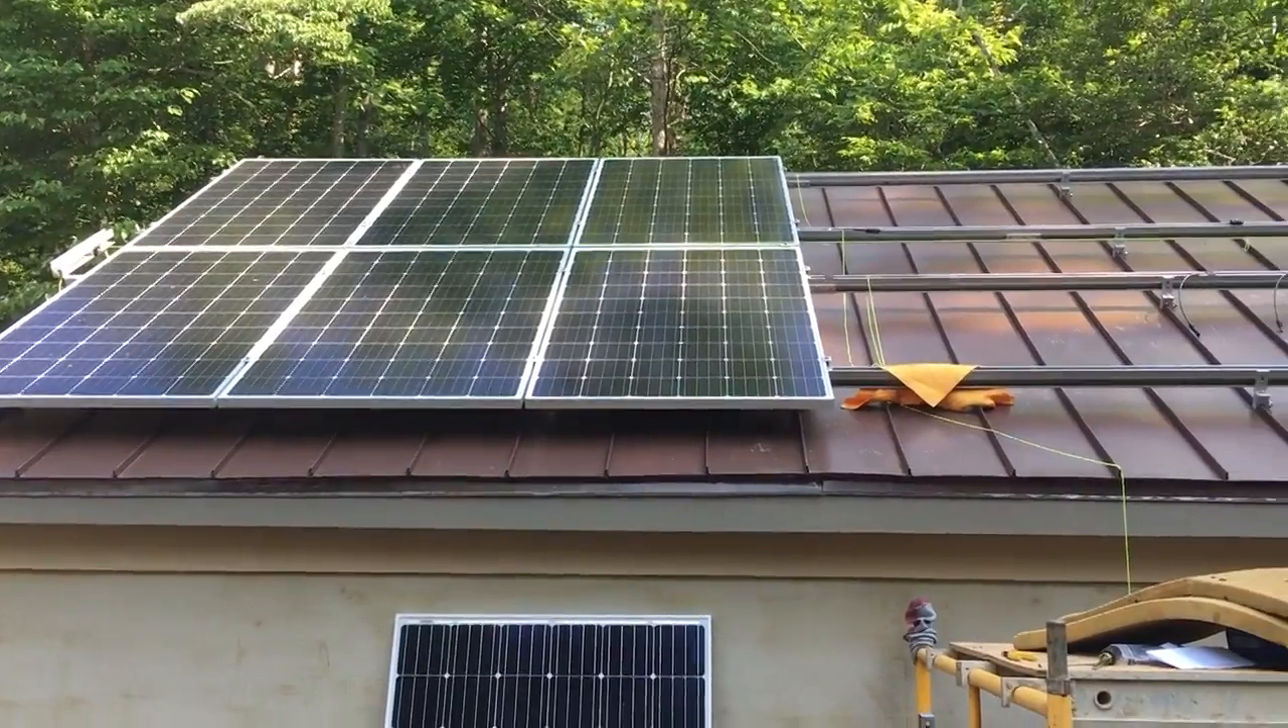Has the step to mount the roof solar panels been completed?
No.